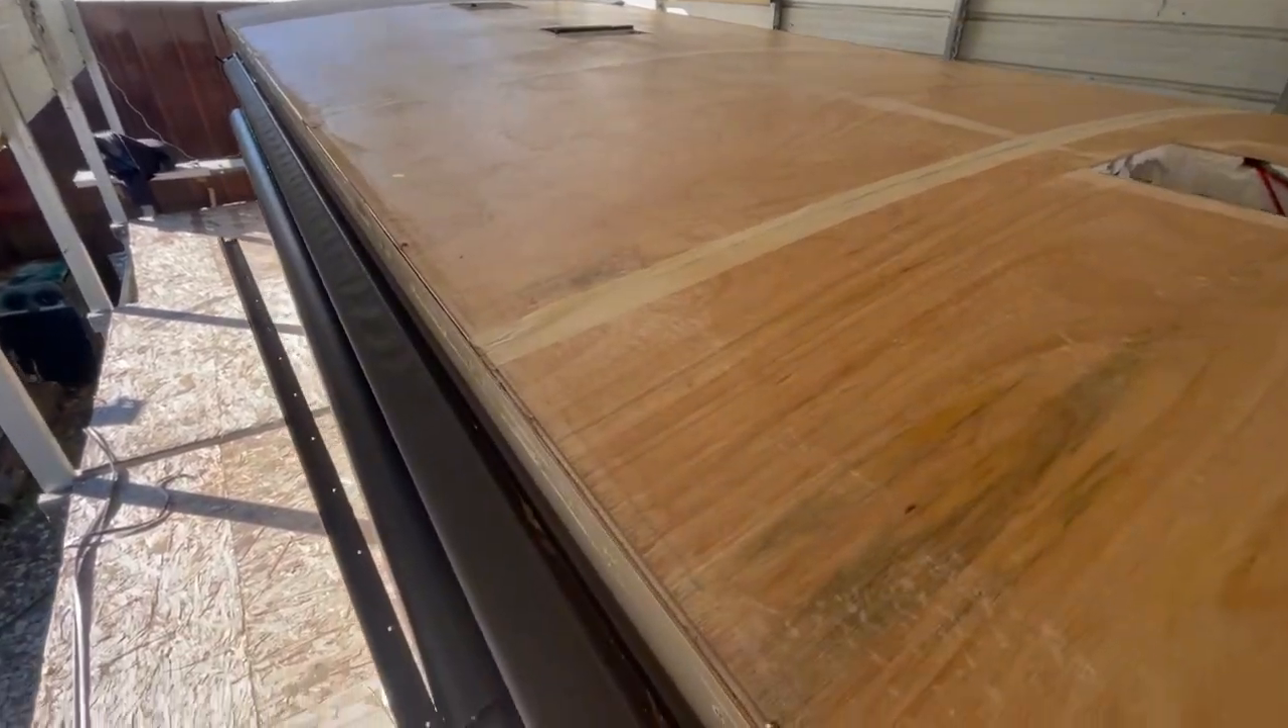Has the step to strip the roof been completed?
Yes.